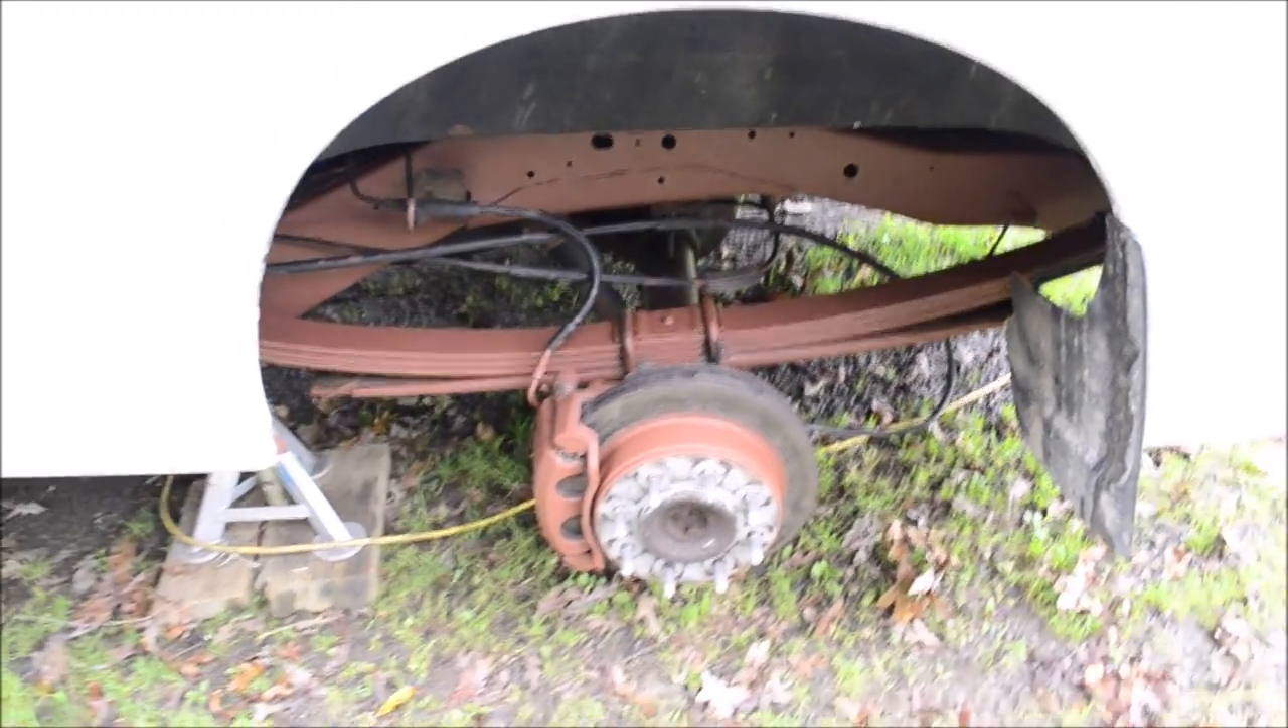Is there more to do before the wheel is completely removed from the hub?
No.